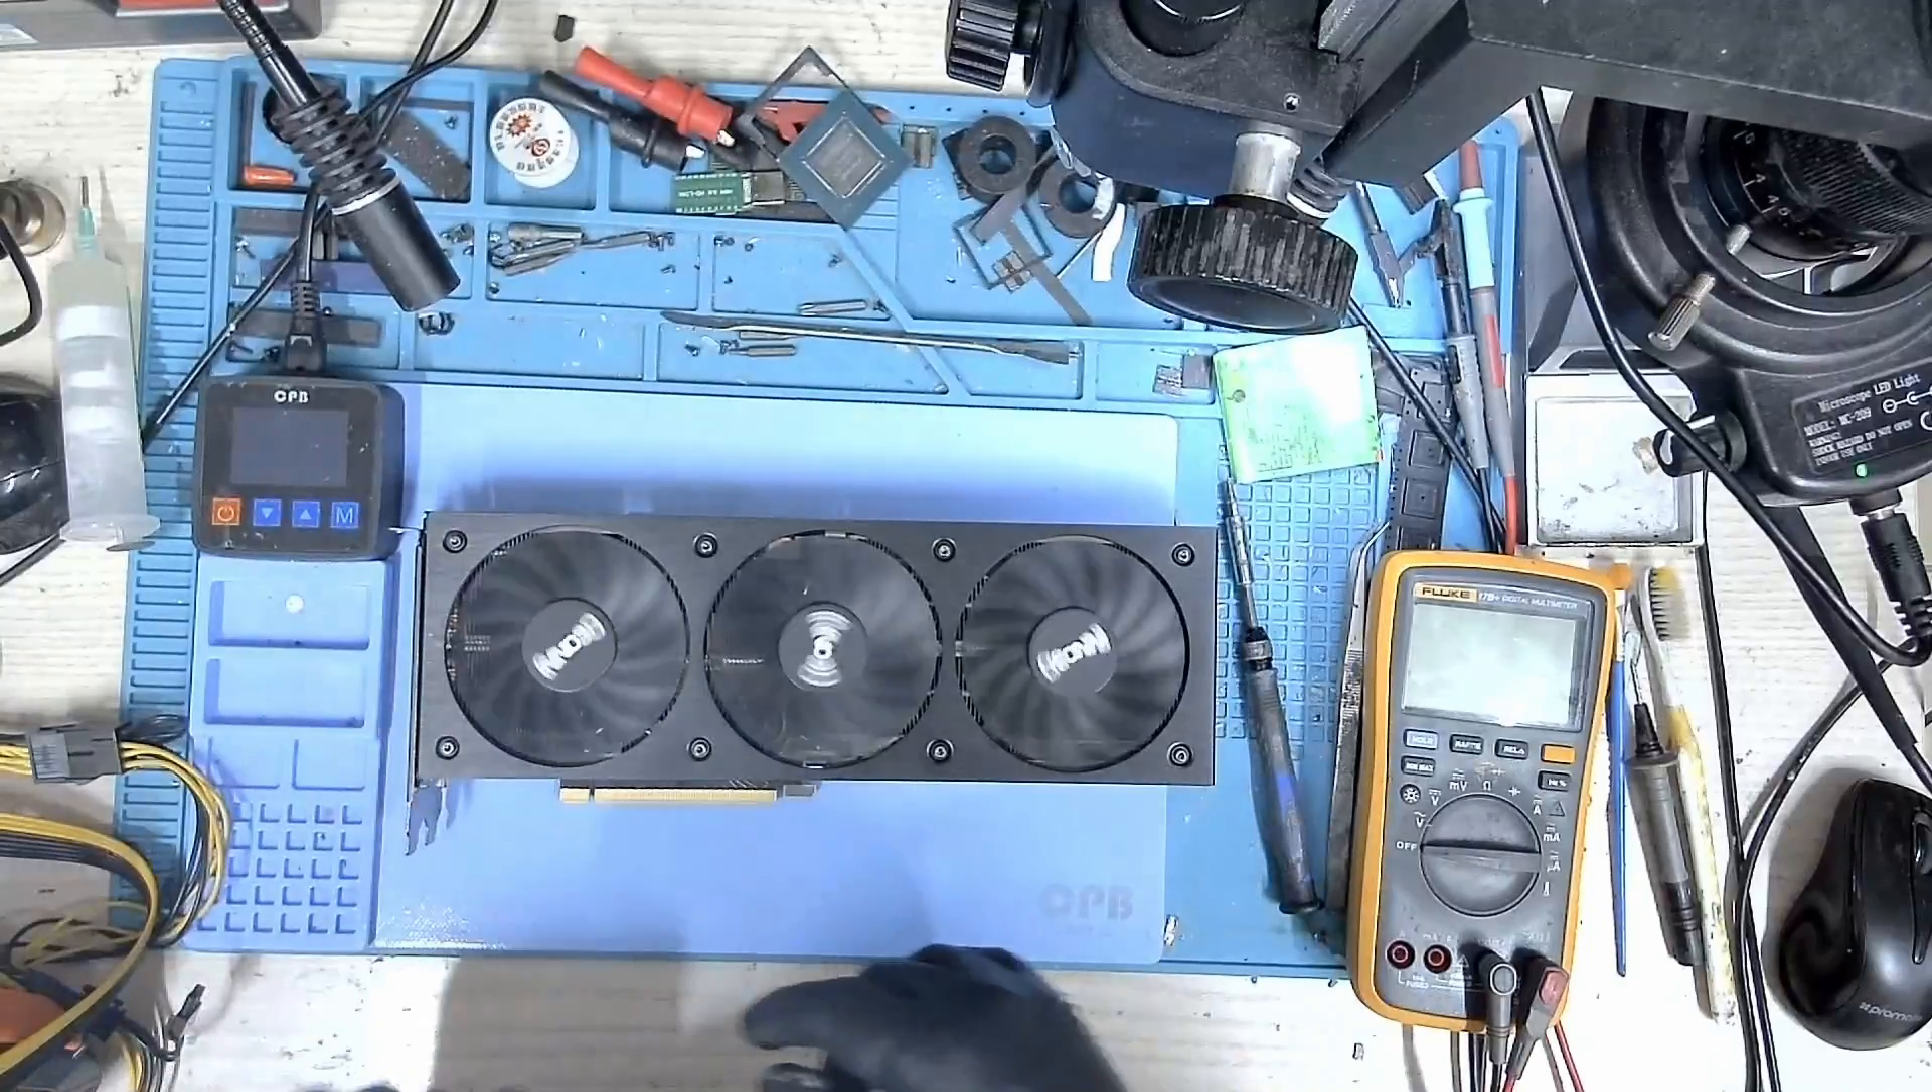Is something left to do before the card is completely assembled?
No.